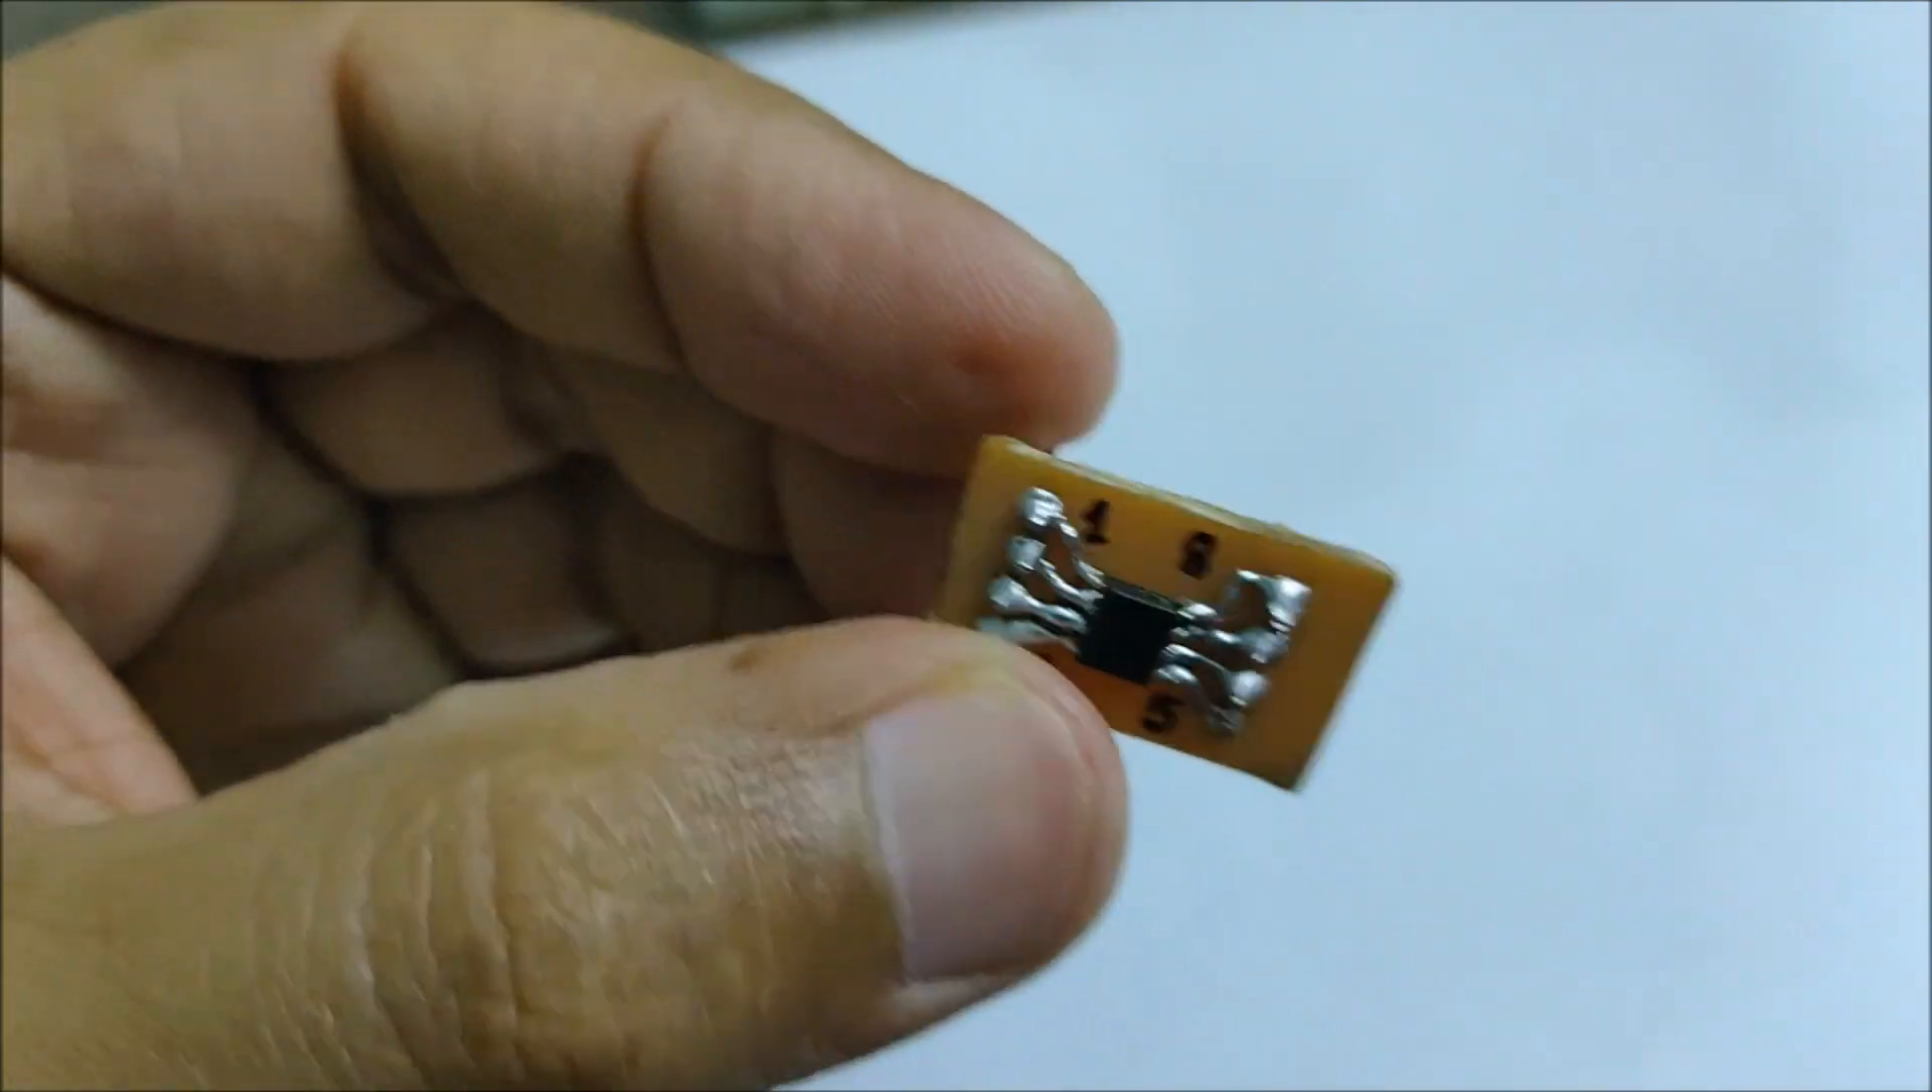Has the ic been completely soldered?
Yes.